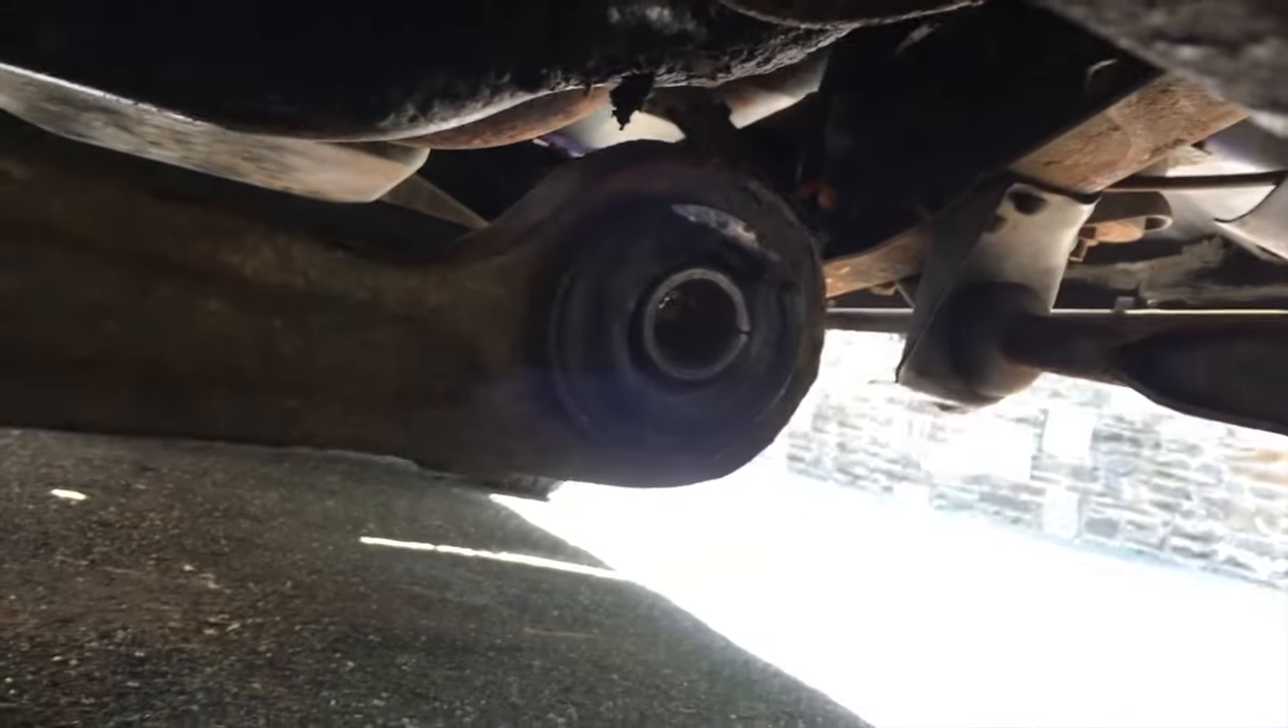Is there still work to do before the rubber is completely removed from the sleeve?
Yes.